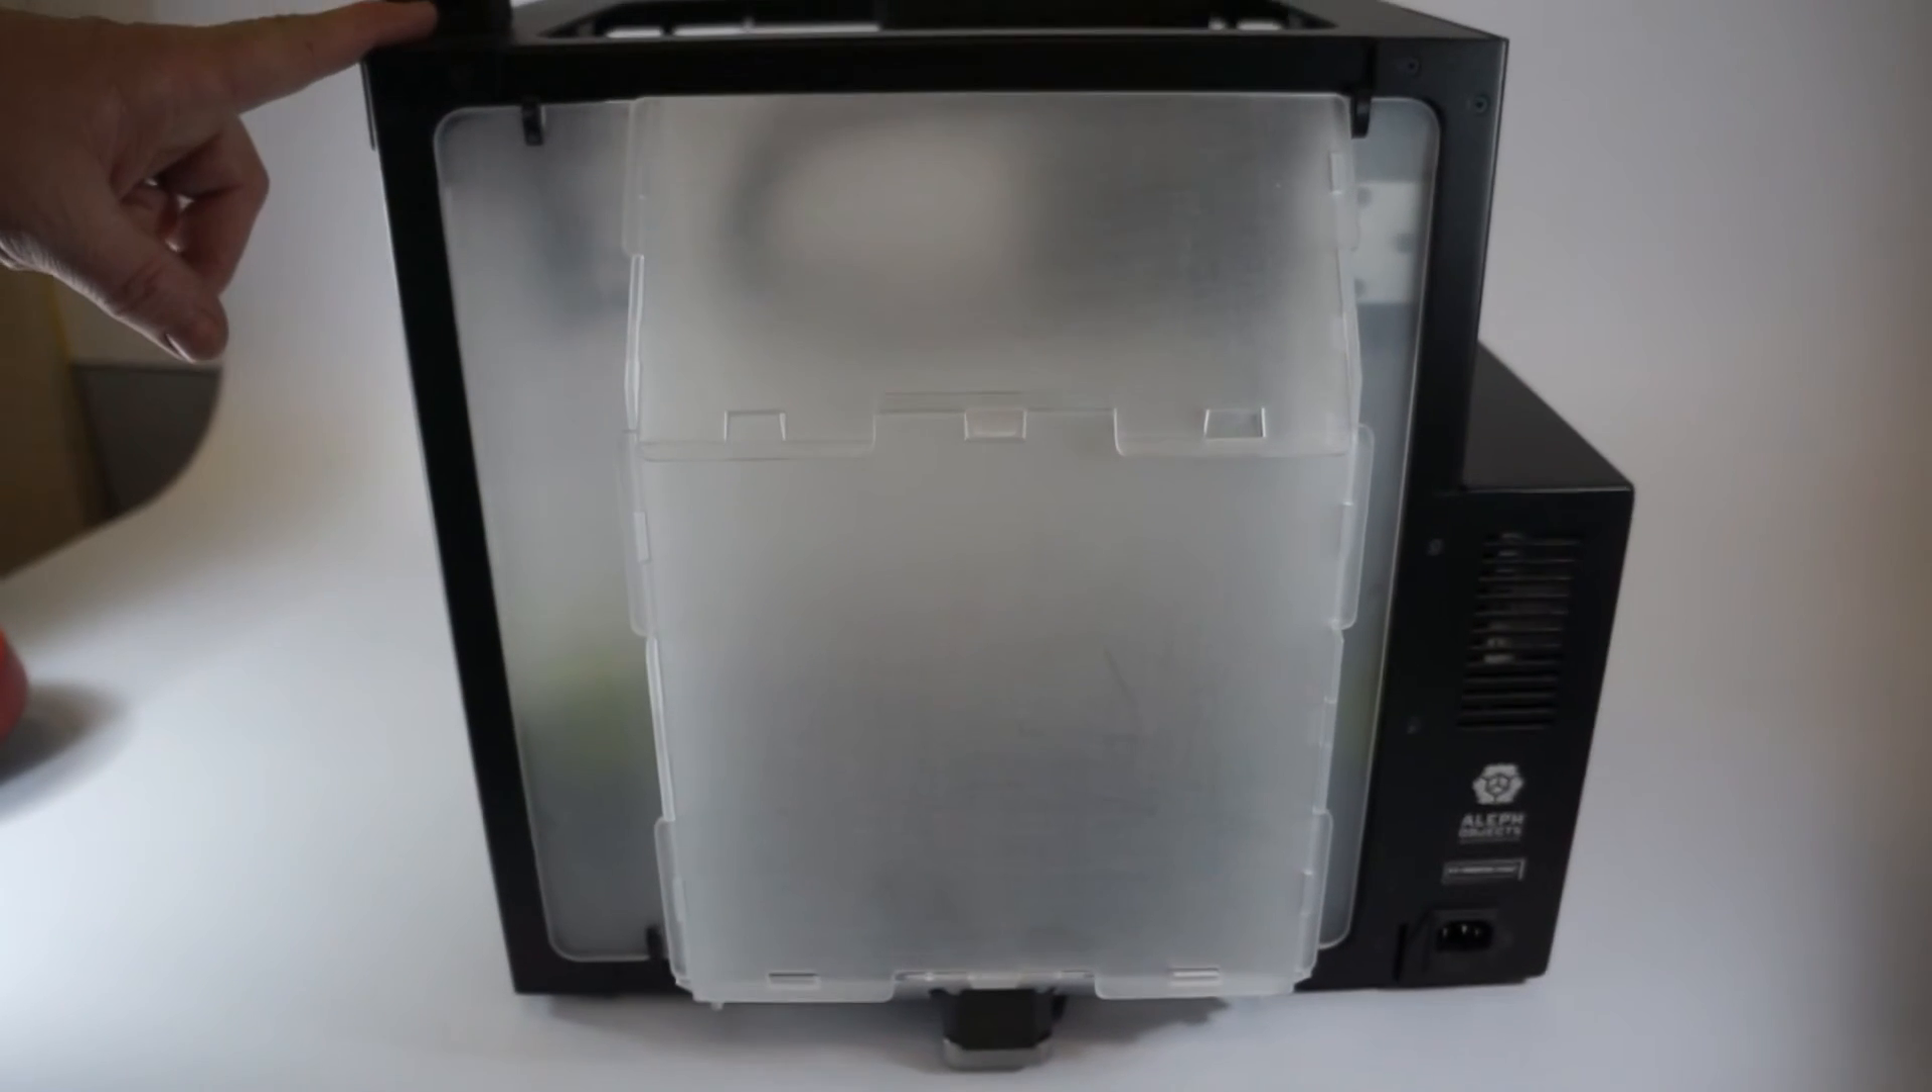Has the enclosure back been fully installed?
Yes.